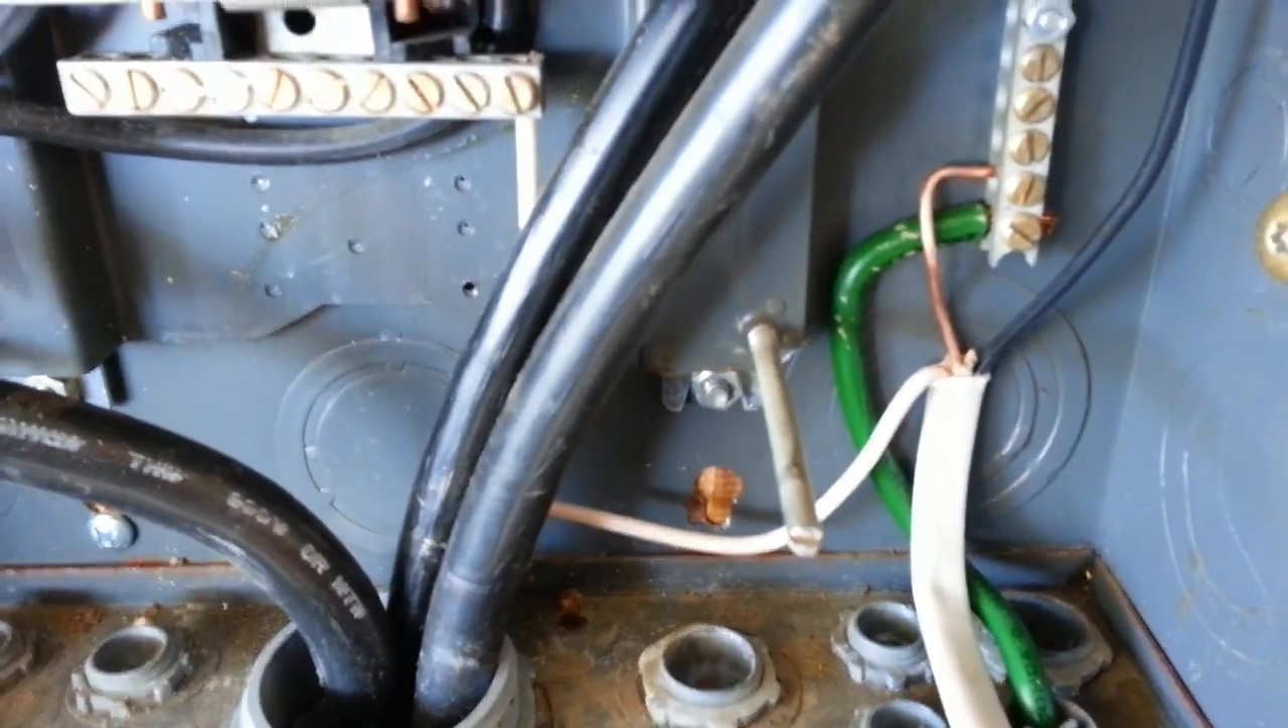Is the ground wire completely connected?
Yes.